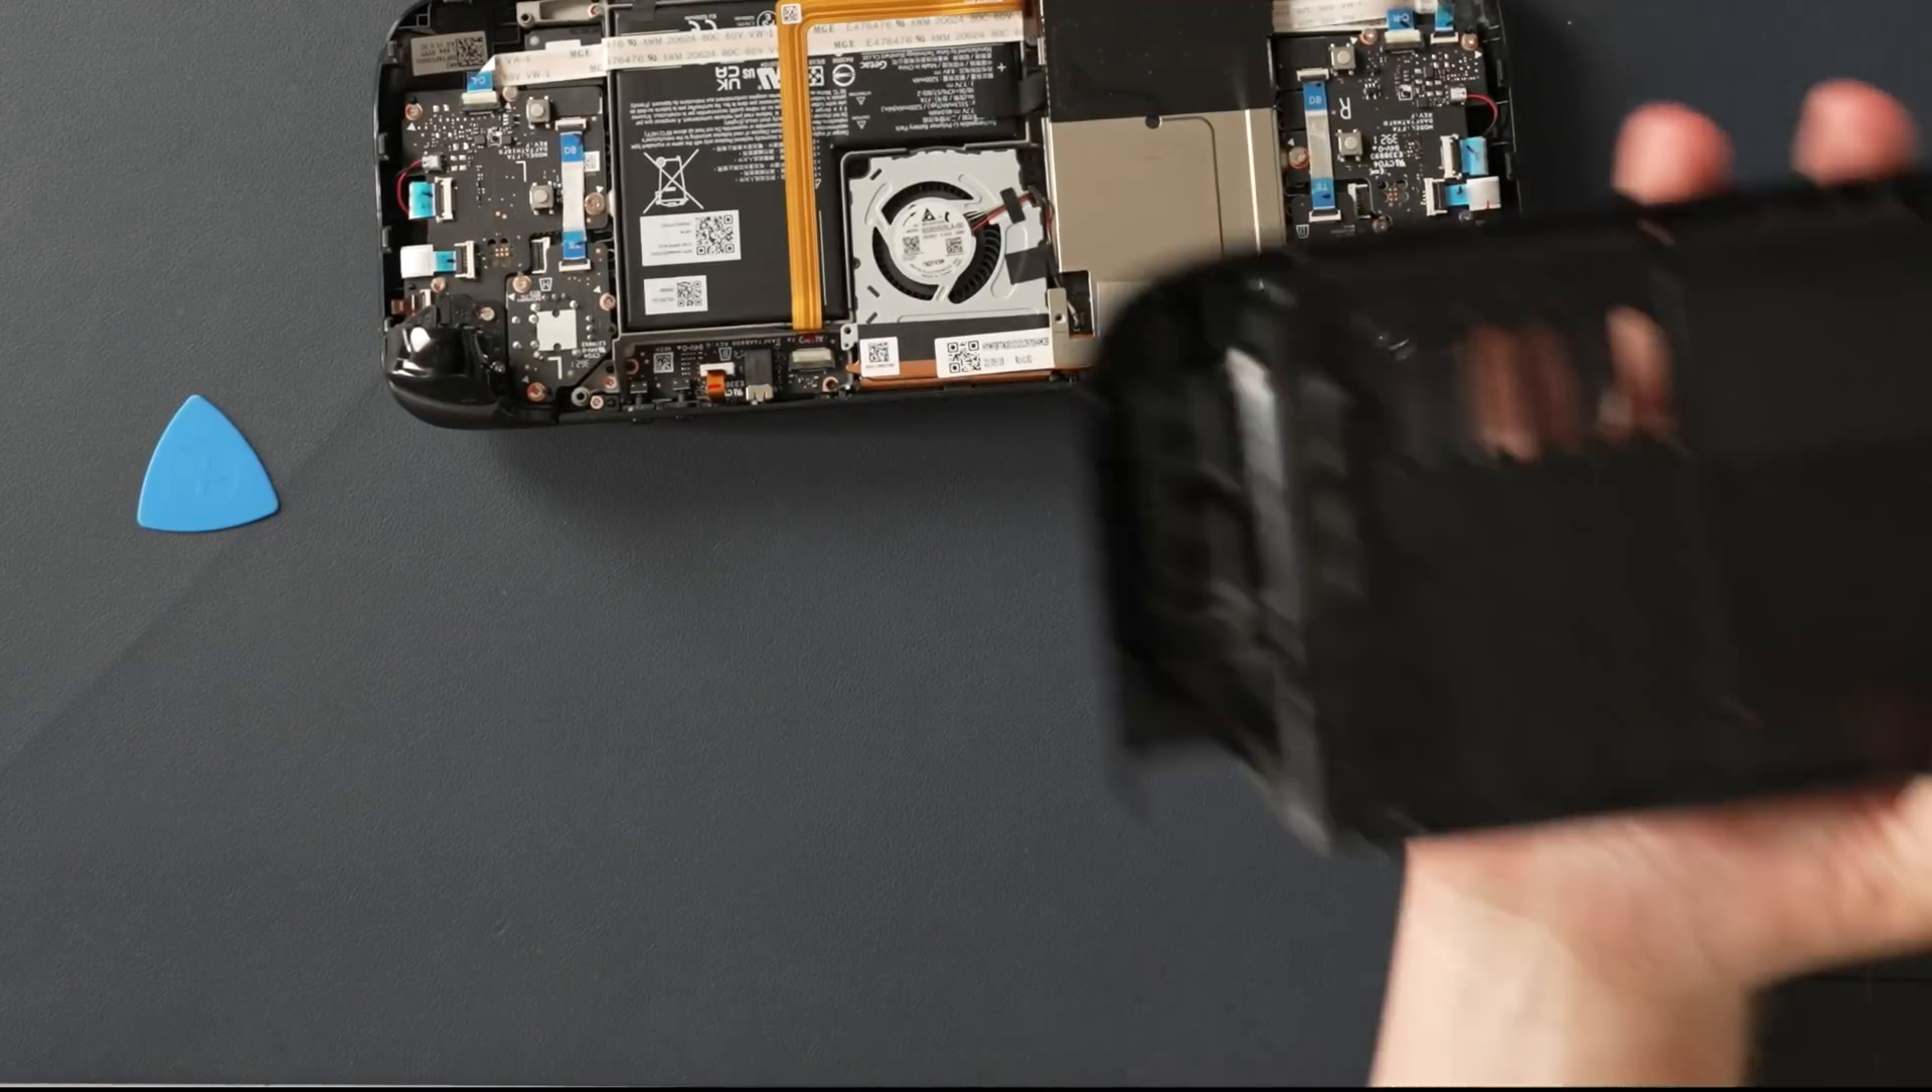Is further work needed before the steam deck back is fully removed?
No.